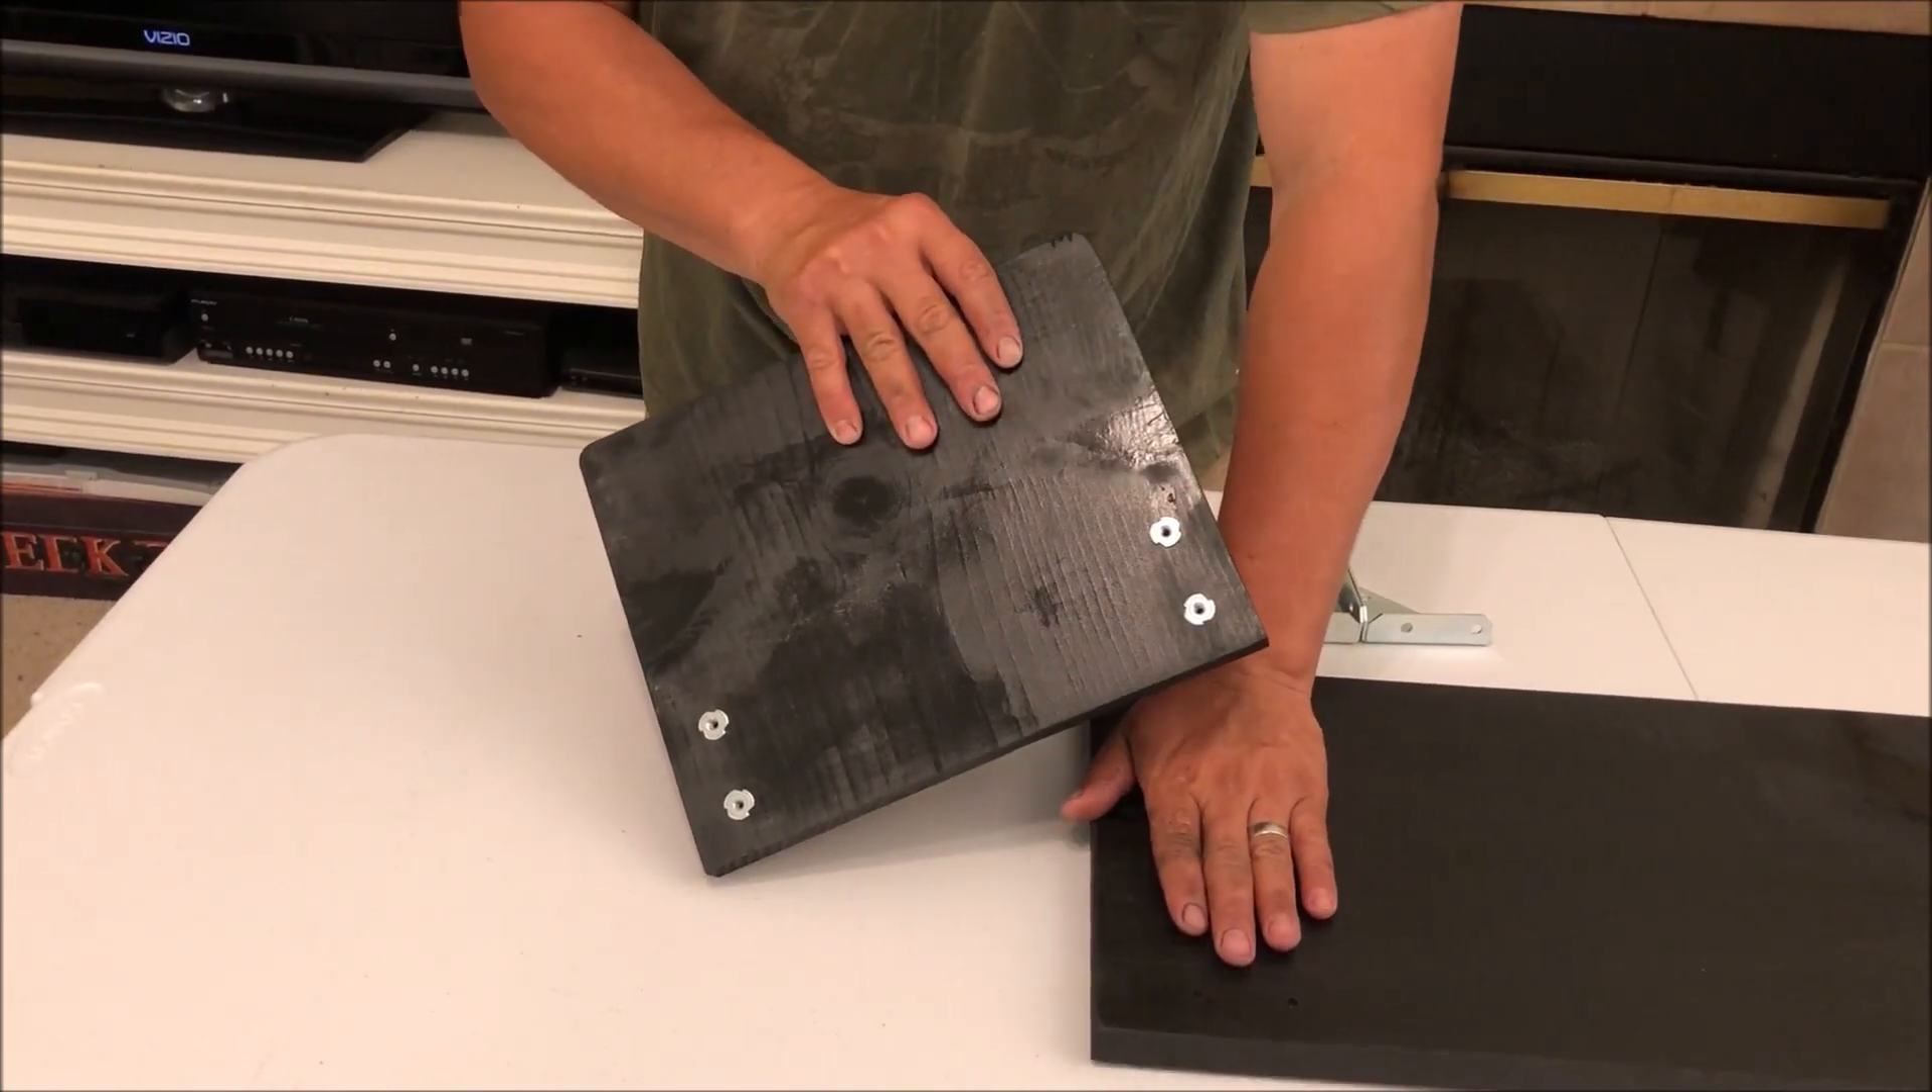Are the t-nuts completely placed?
Yes.